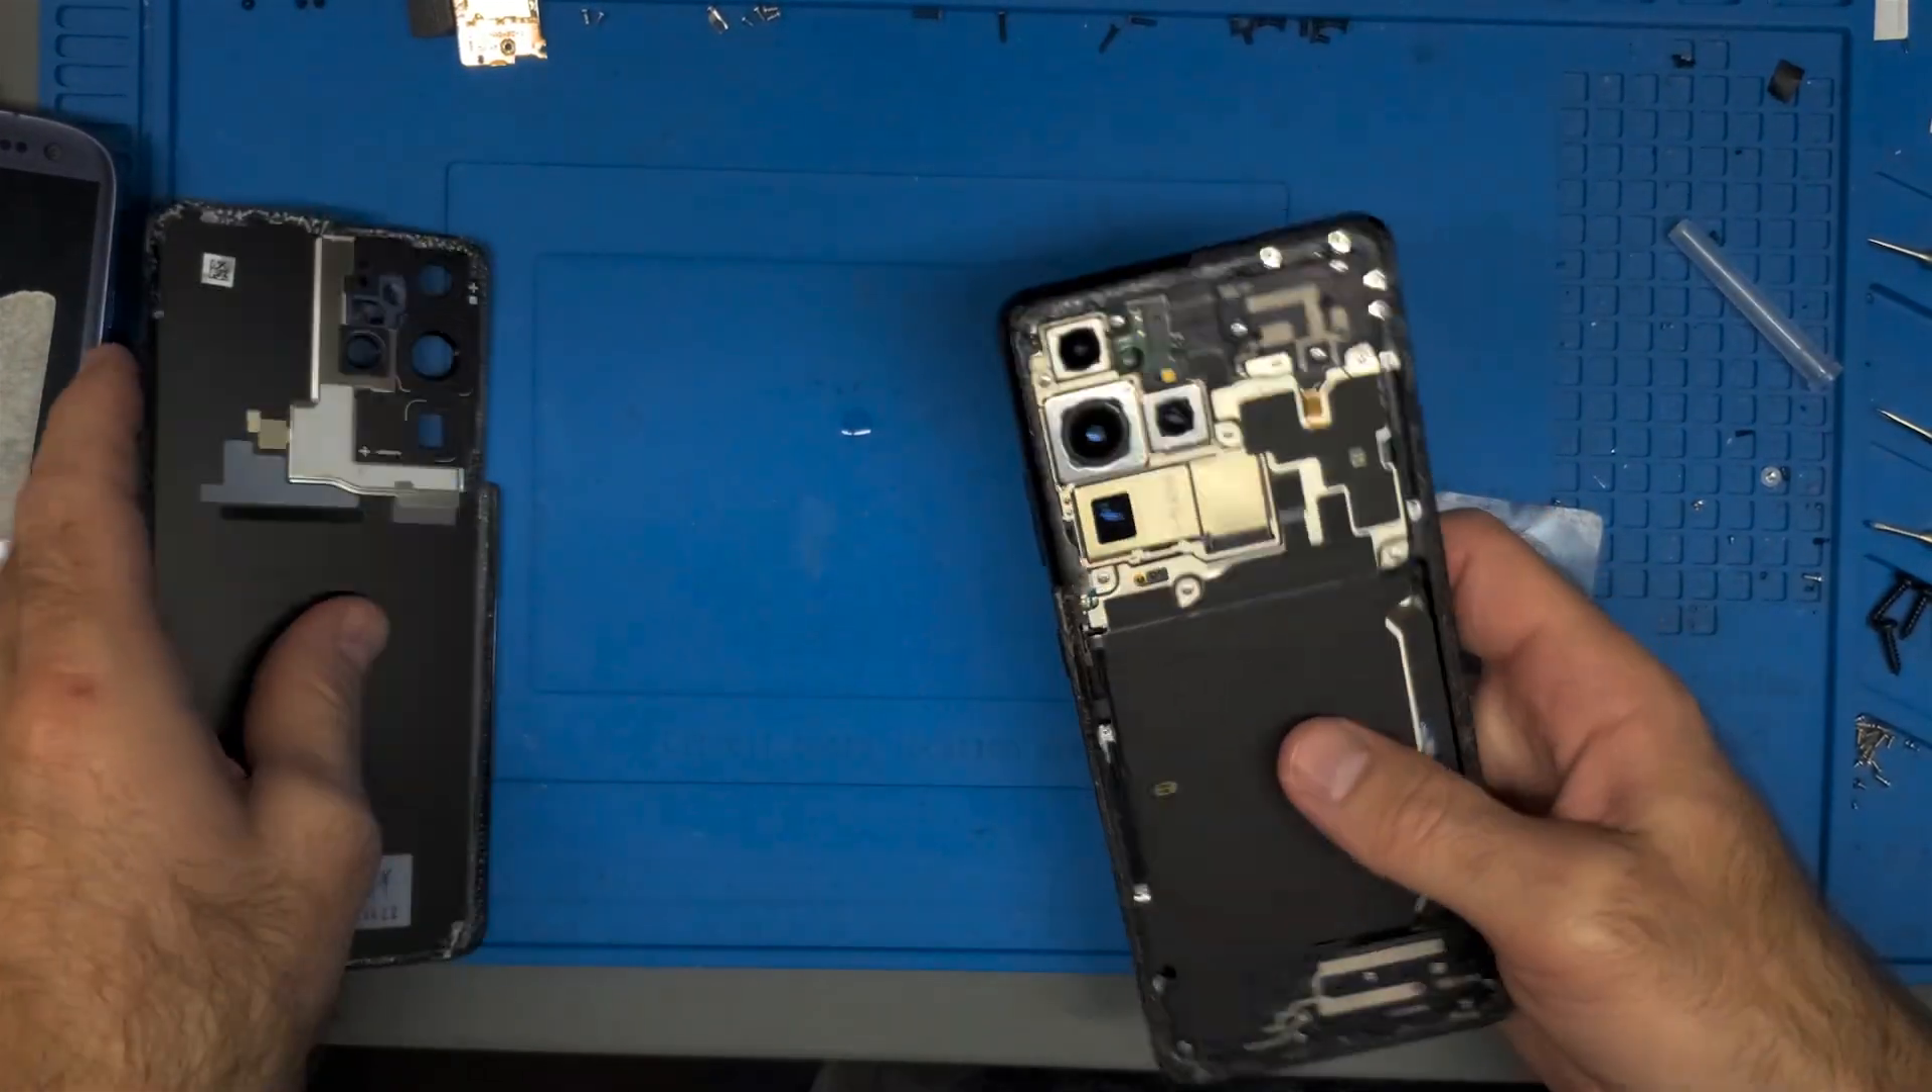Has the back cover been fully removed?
Yes.